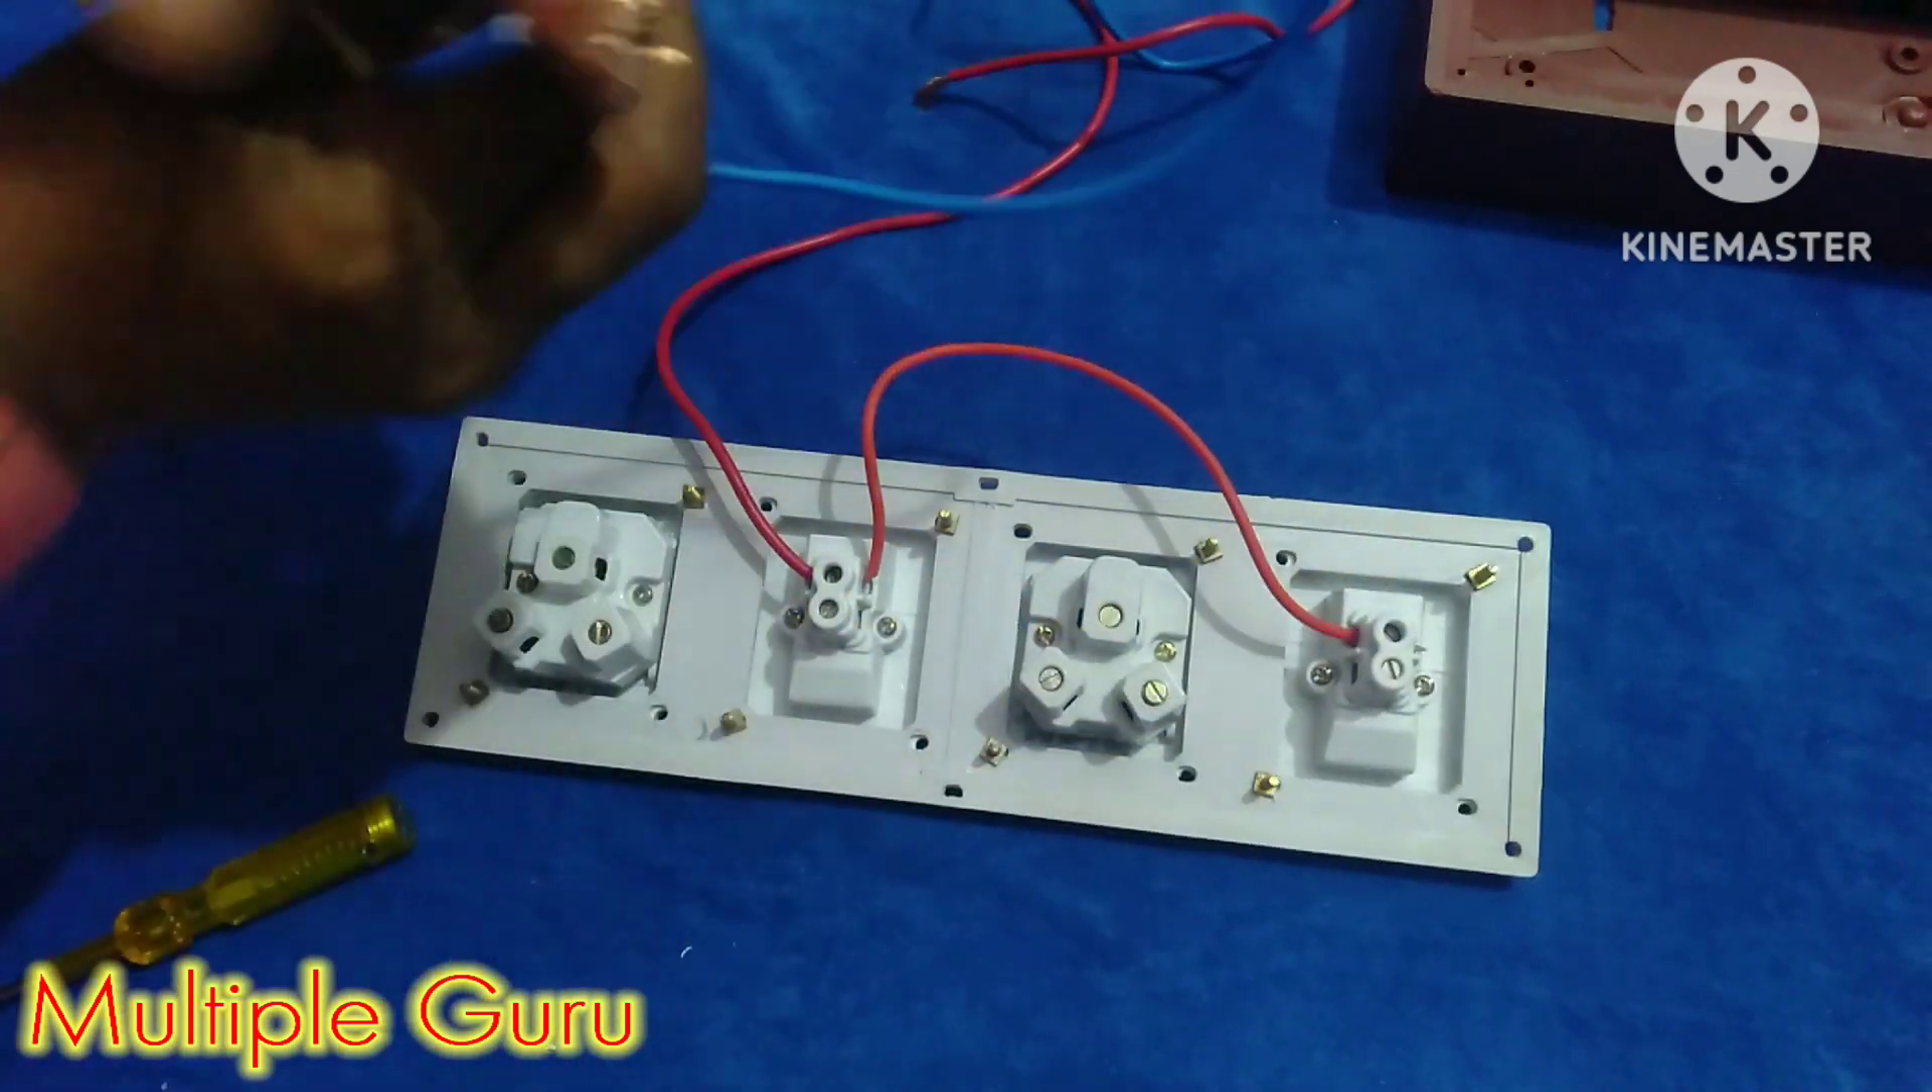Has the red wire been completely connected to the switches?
Yes.